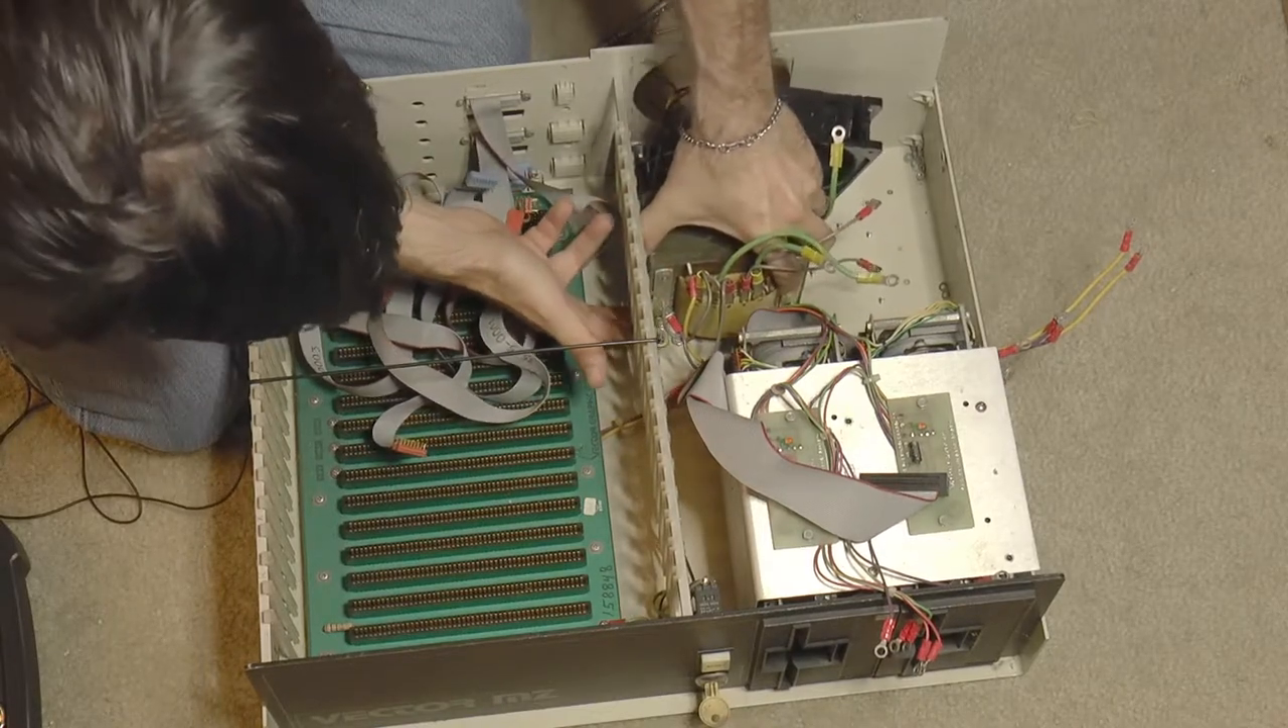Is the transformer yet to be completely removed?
Yes.